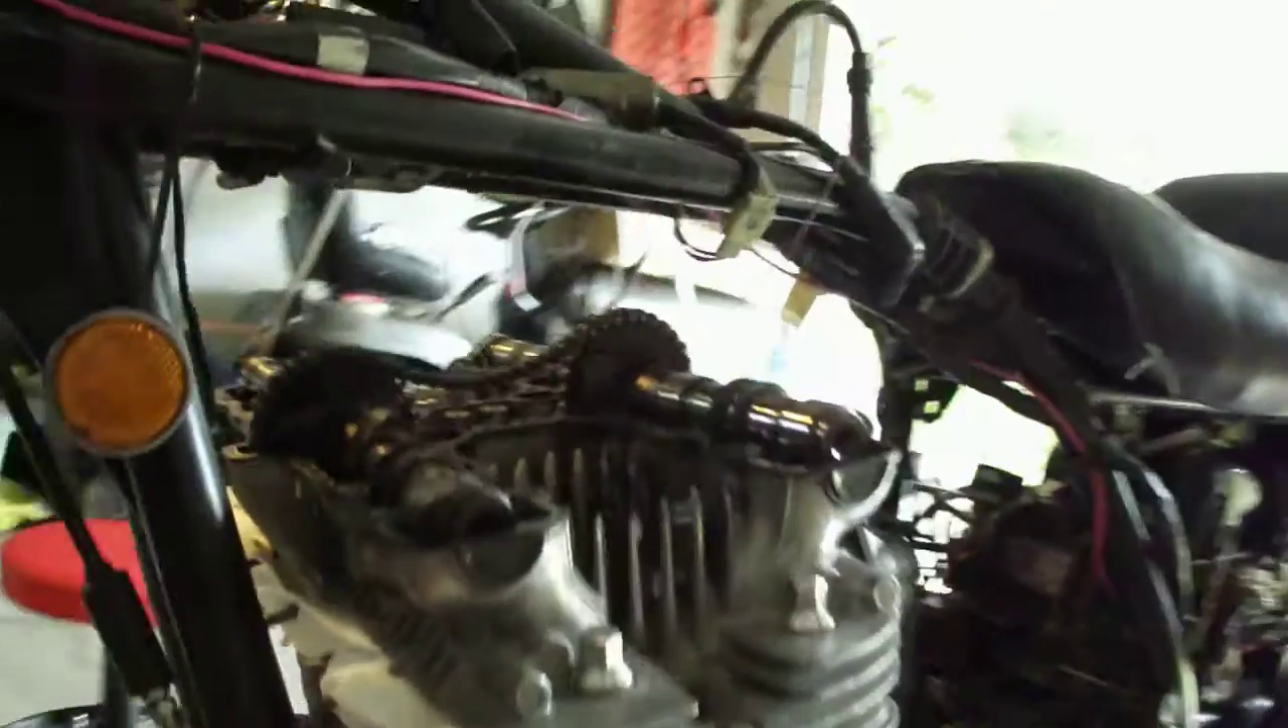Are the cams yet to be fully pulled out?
Yes.